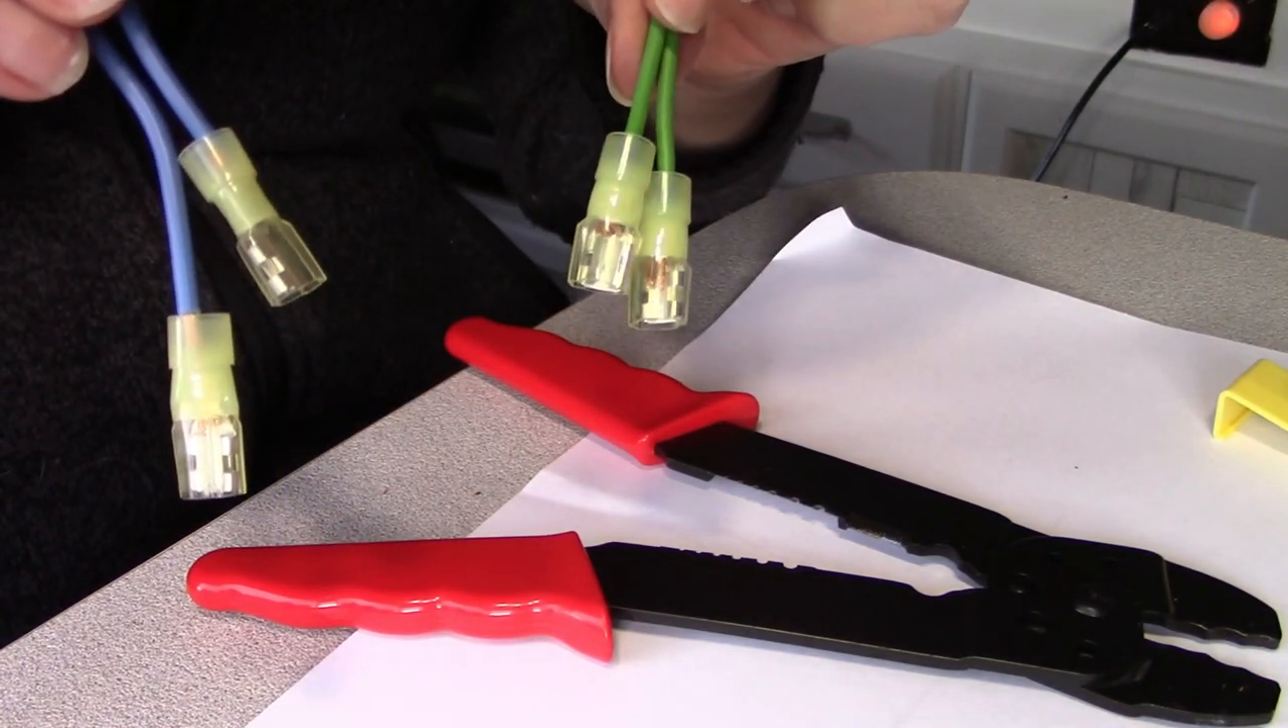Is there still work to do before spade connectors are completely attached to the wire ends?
No.